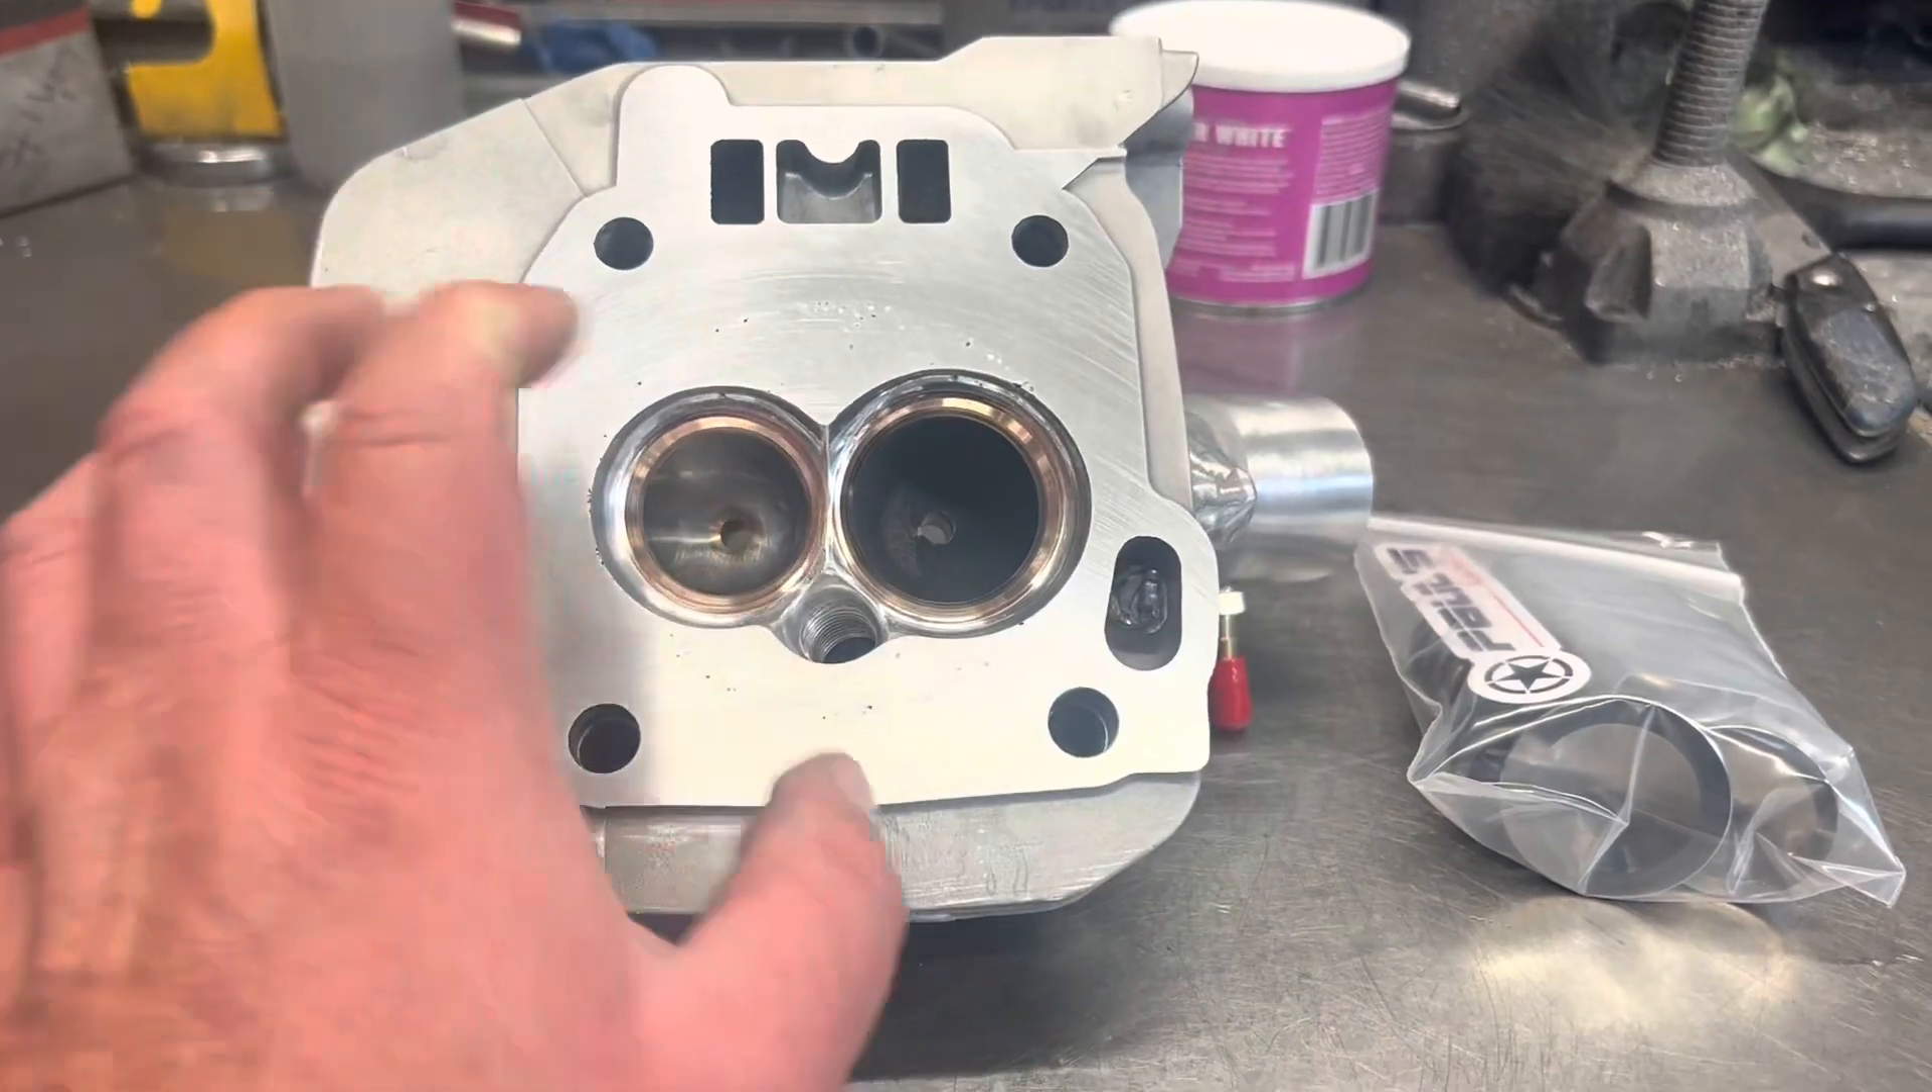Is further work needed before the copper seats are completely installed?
No.